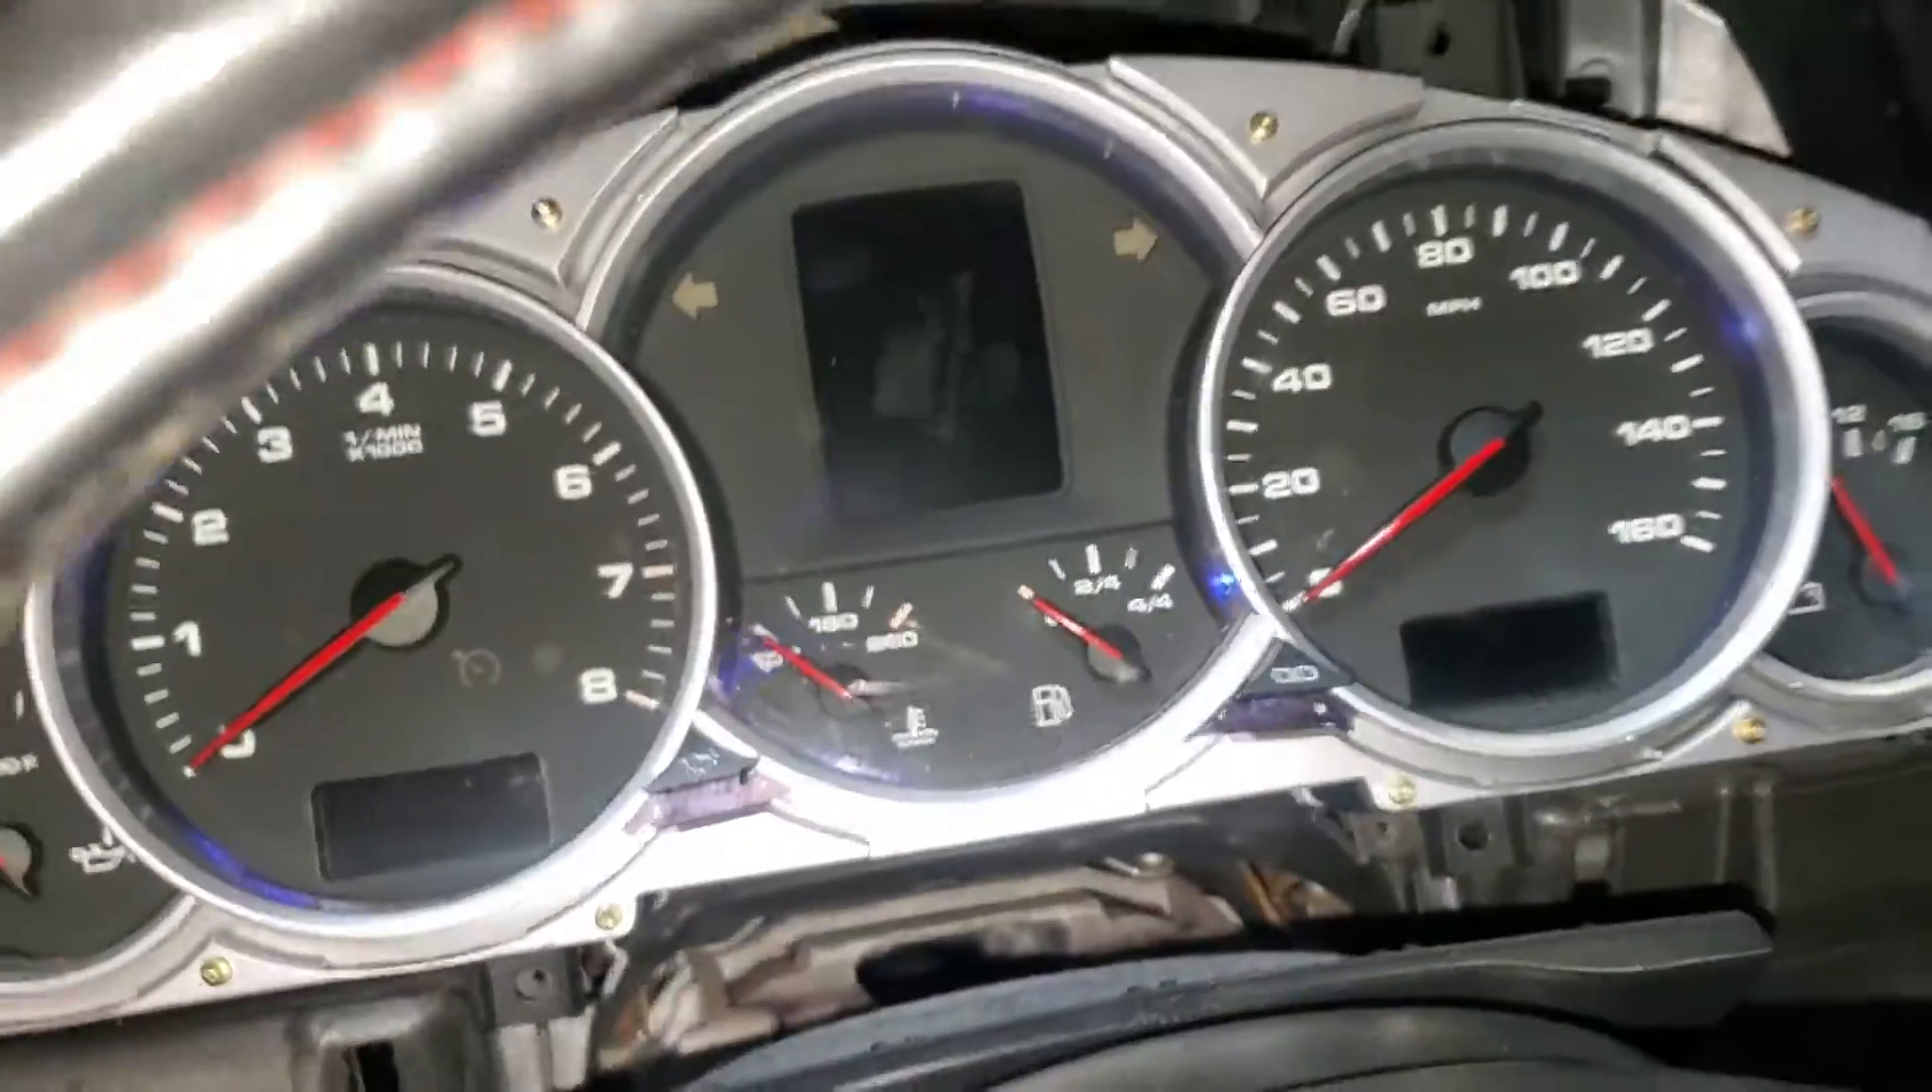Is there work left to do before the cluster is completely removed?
Yes.